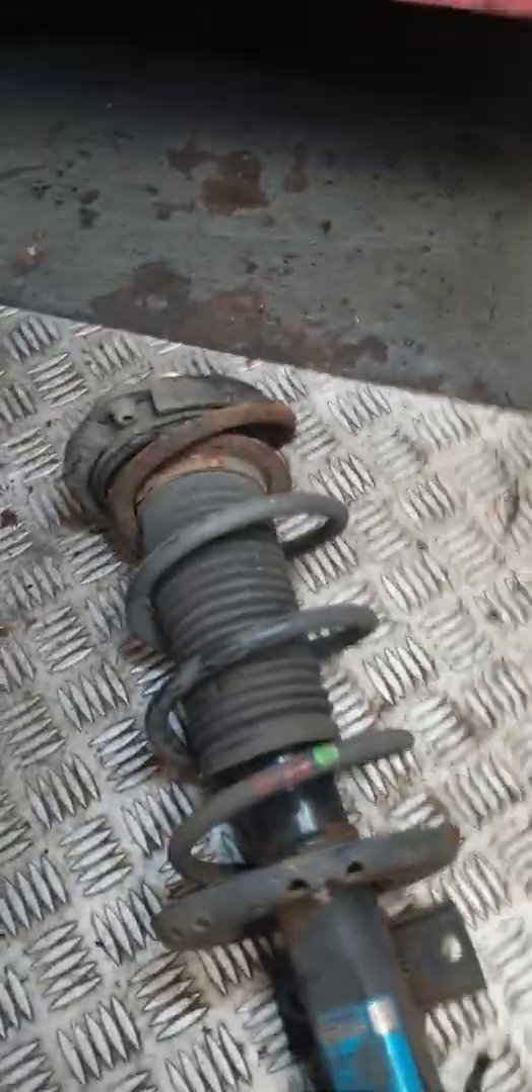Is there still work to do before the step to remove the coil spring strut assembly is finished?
No.